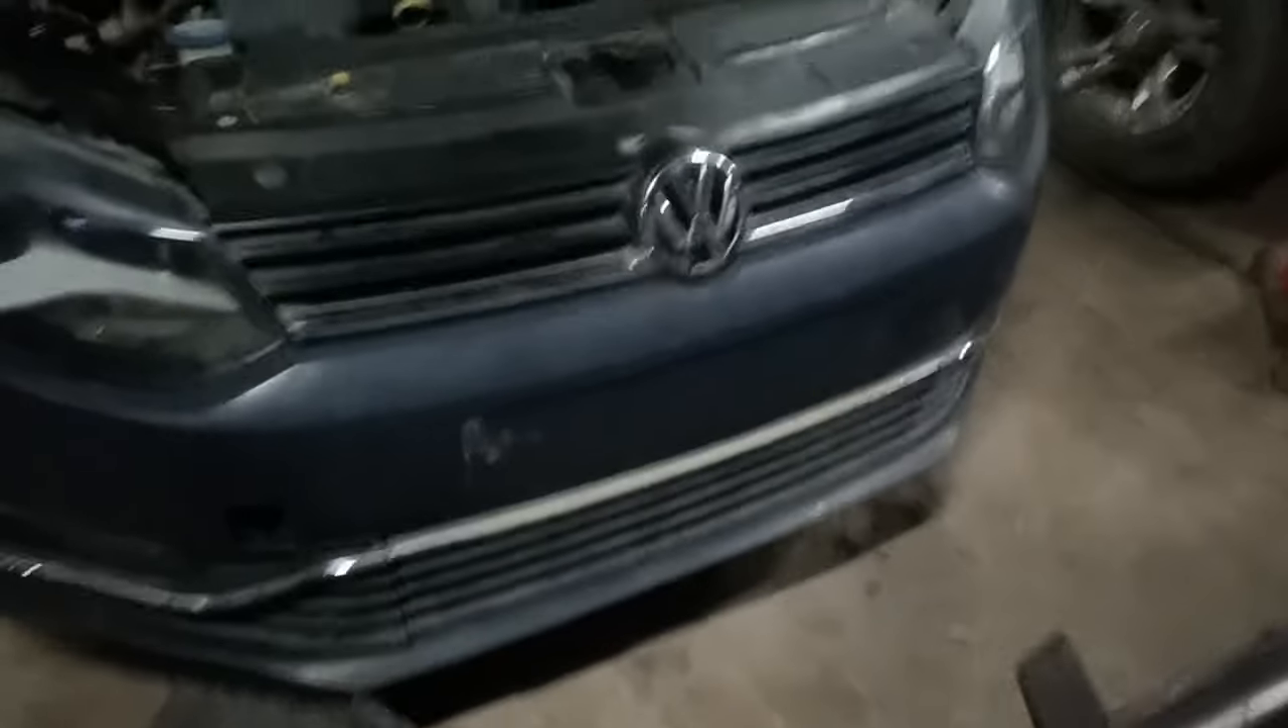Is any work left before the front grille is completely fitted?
No.